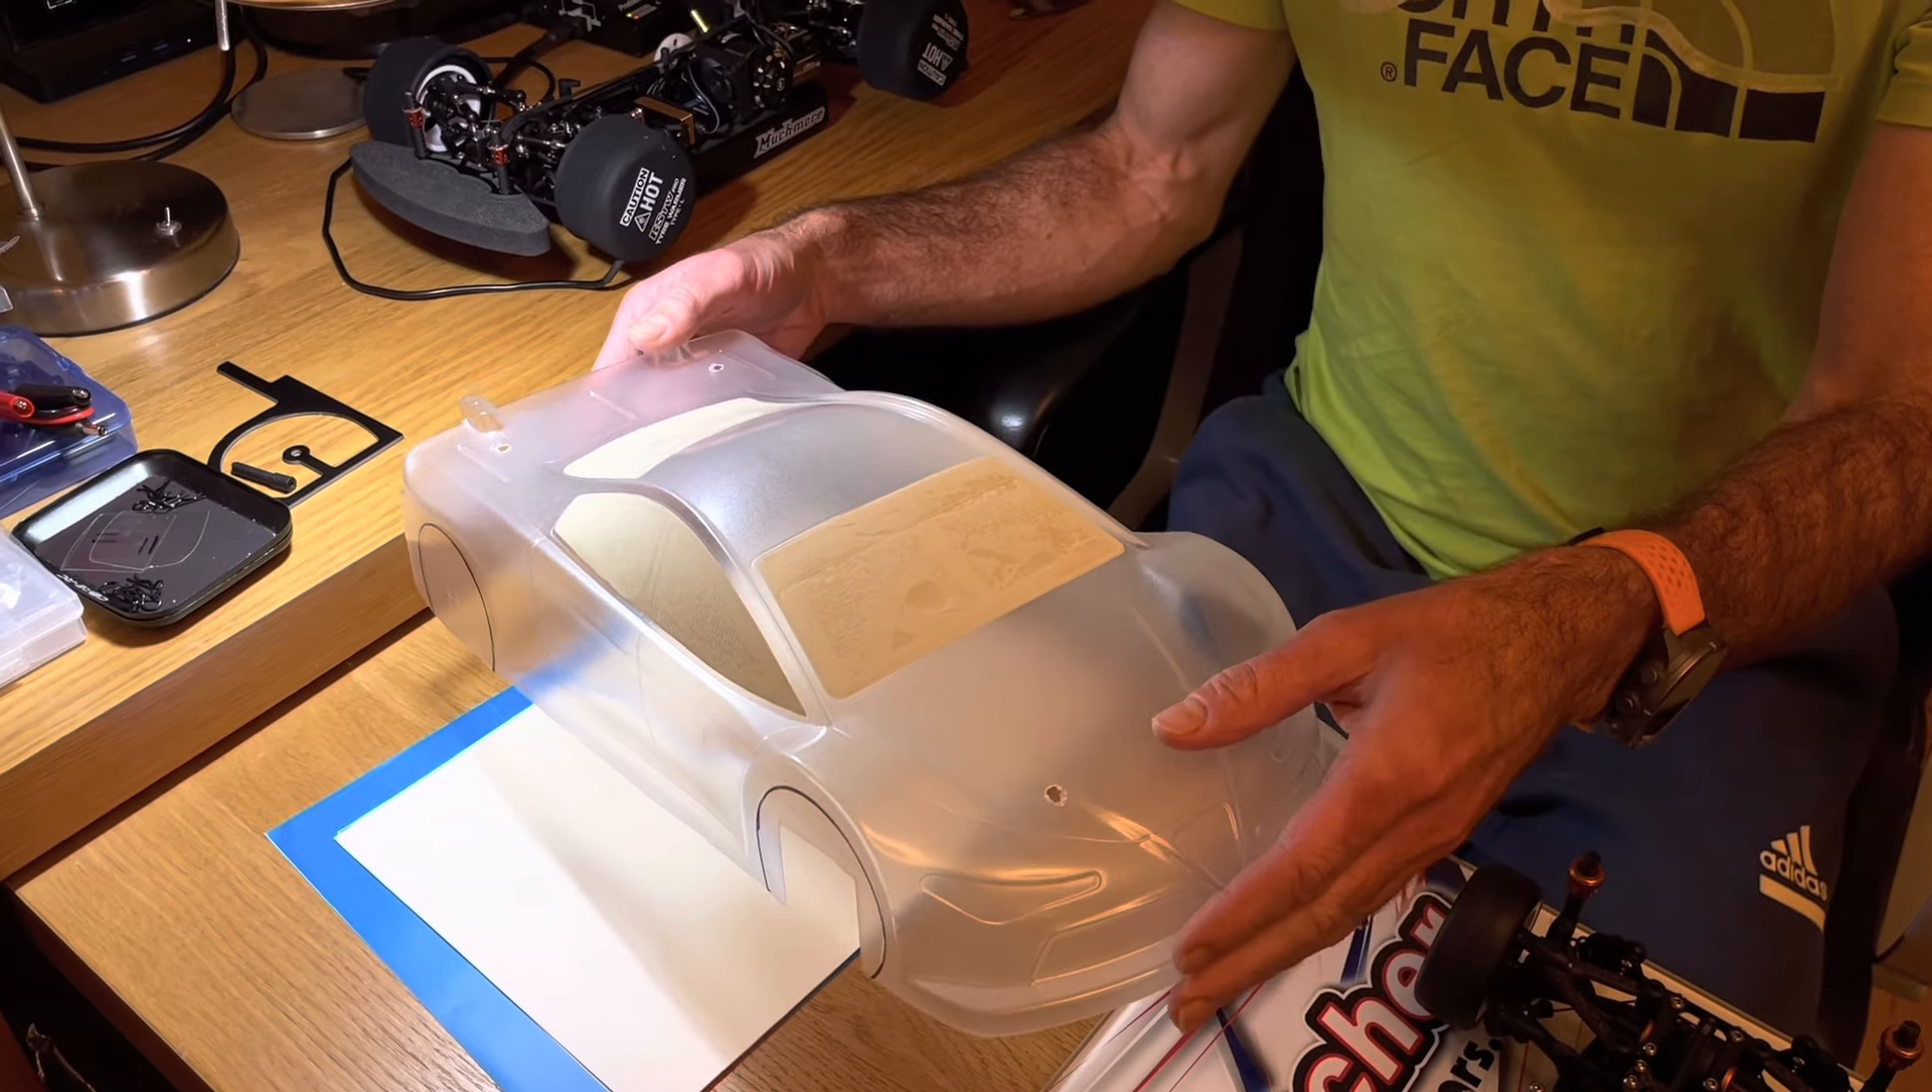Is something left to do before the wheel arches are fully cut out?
Yes.